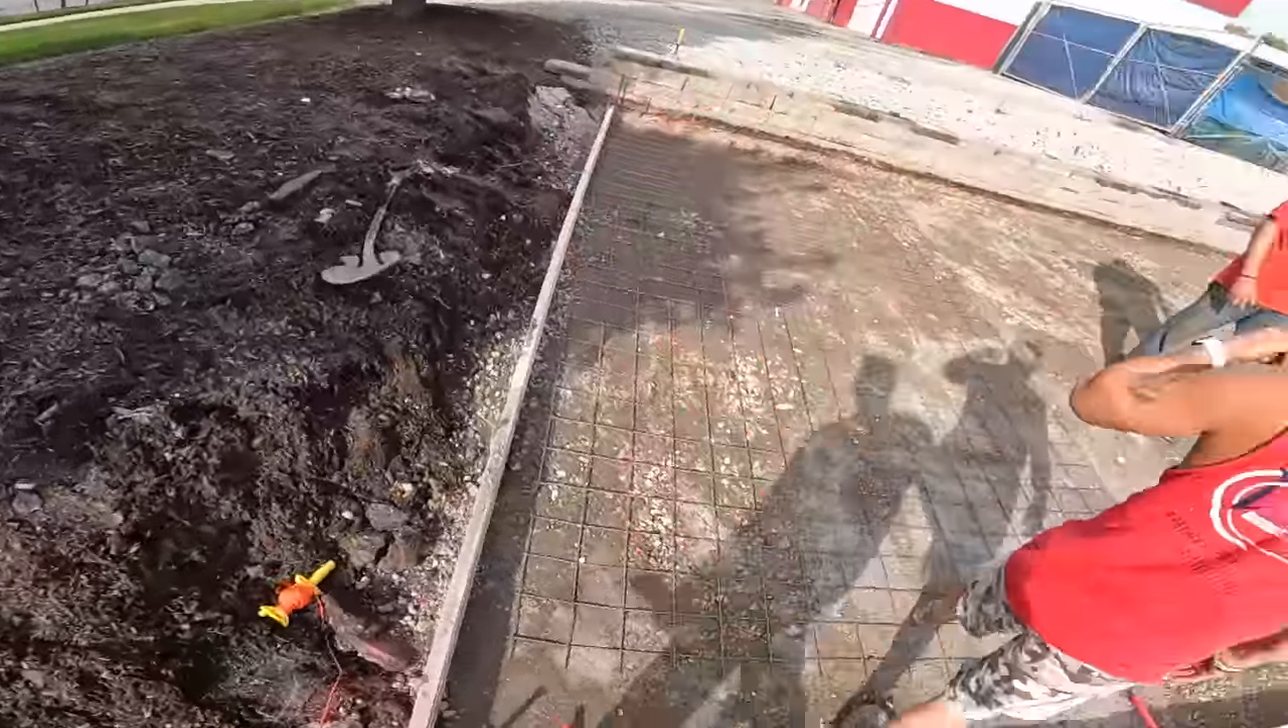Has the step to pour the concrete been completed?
No.